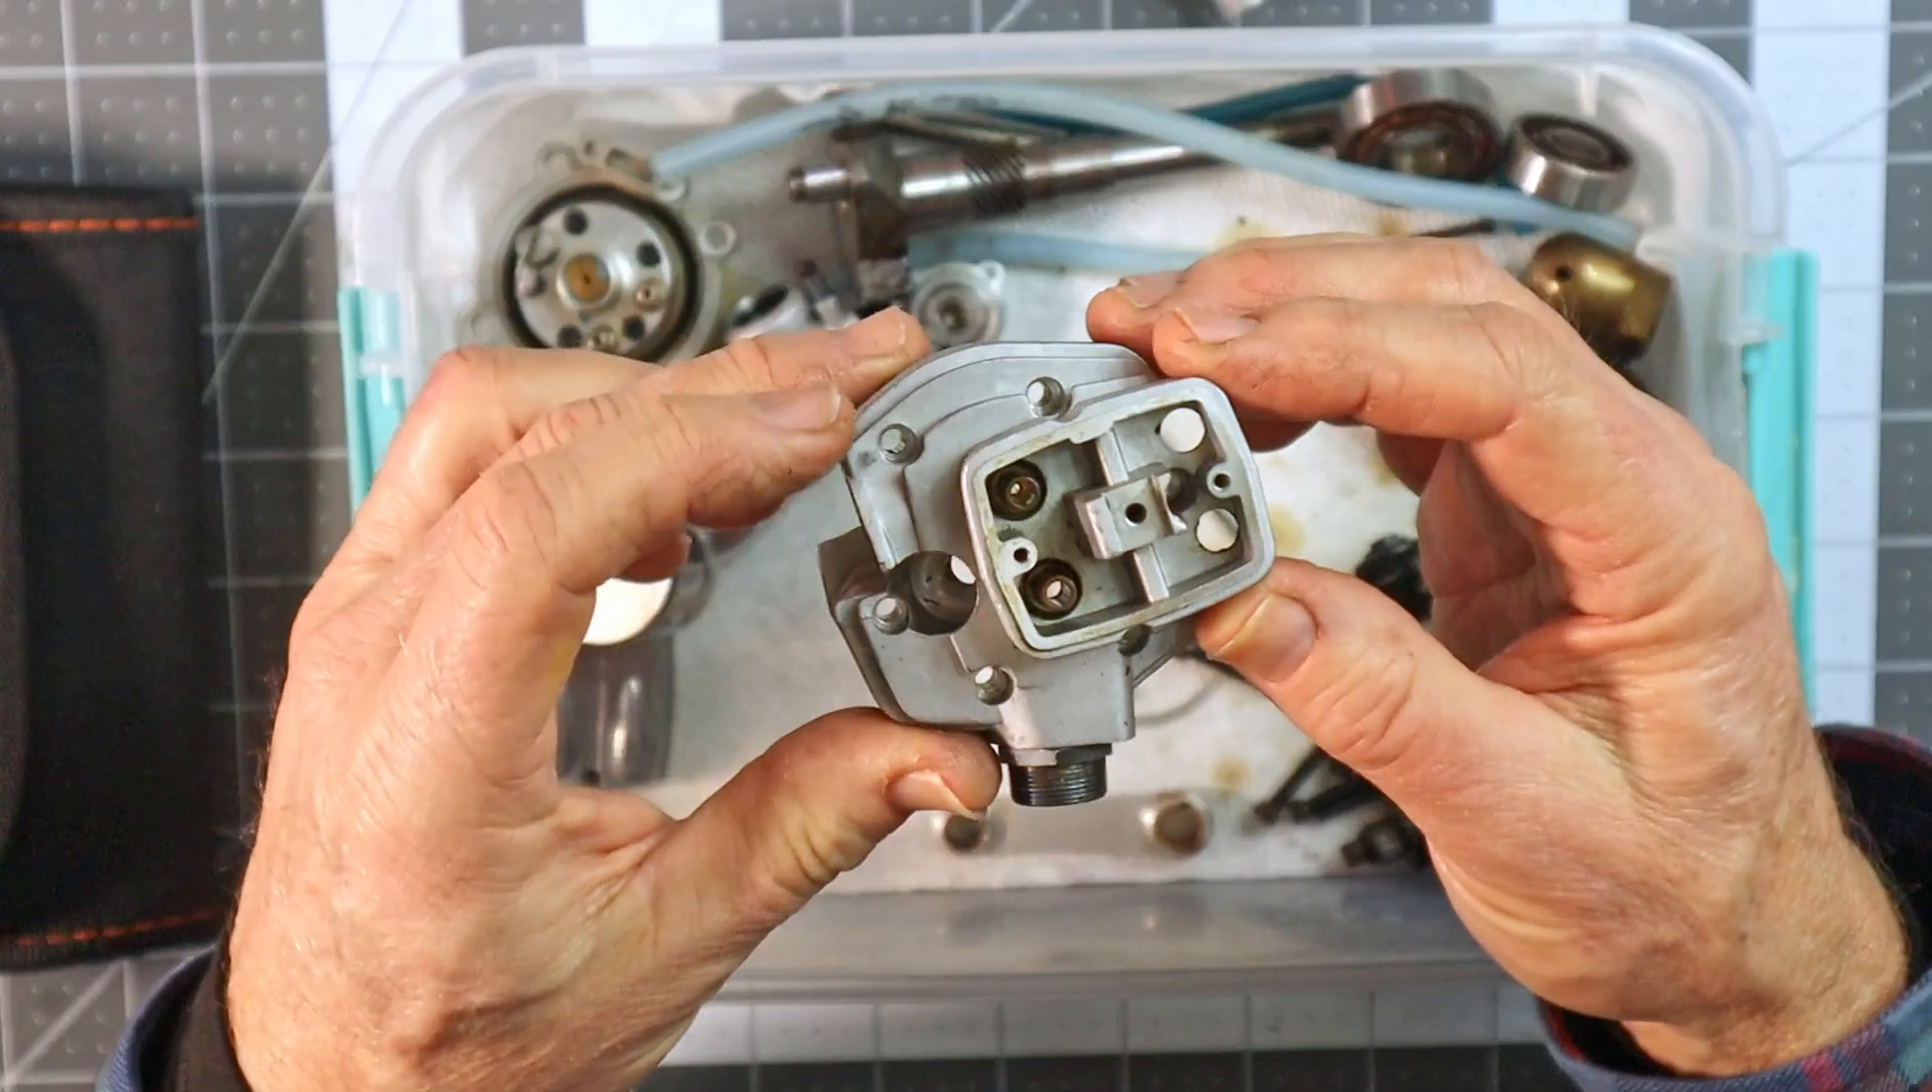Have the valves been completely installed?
No.